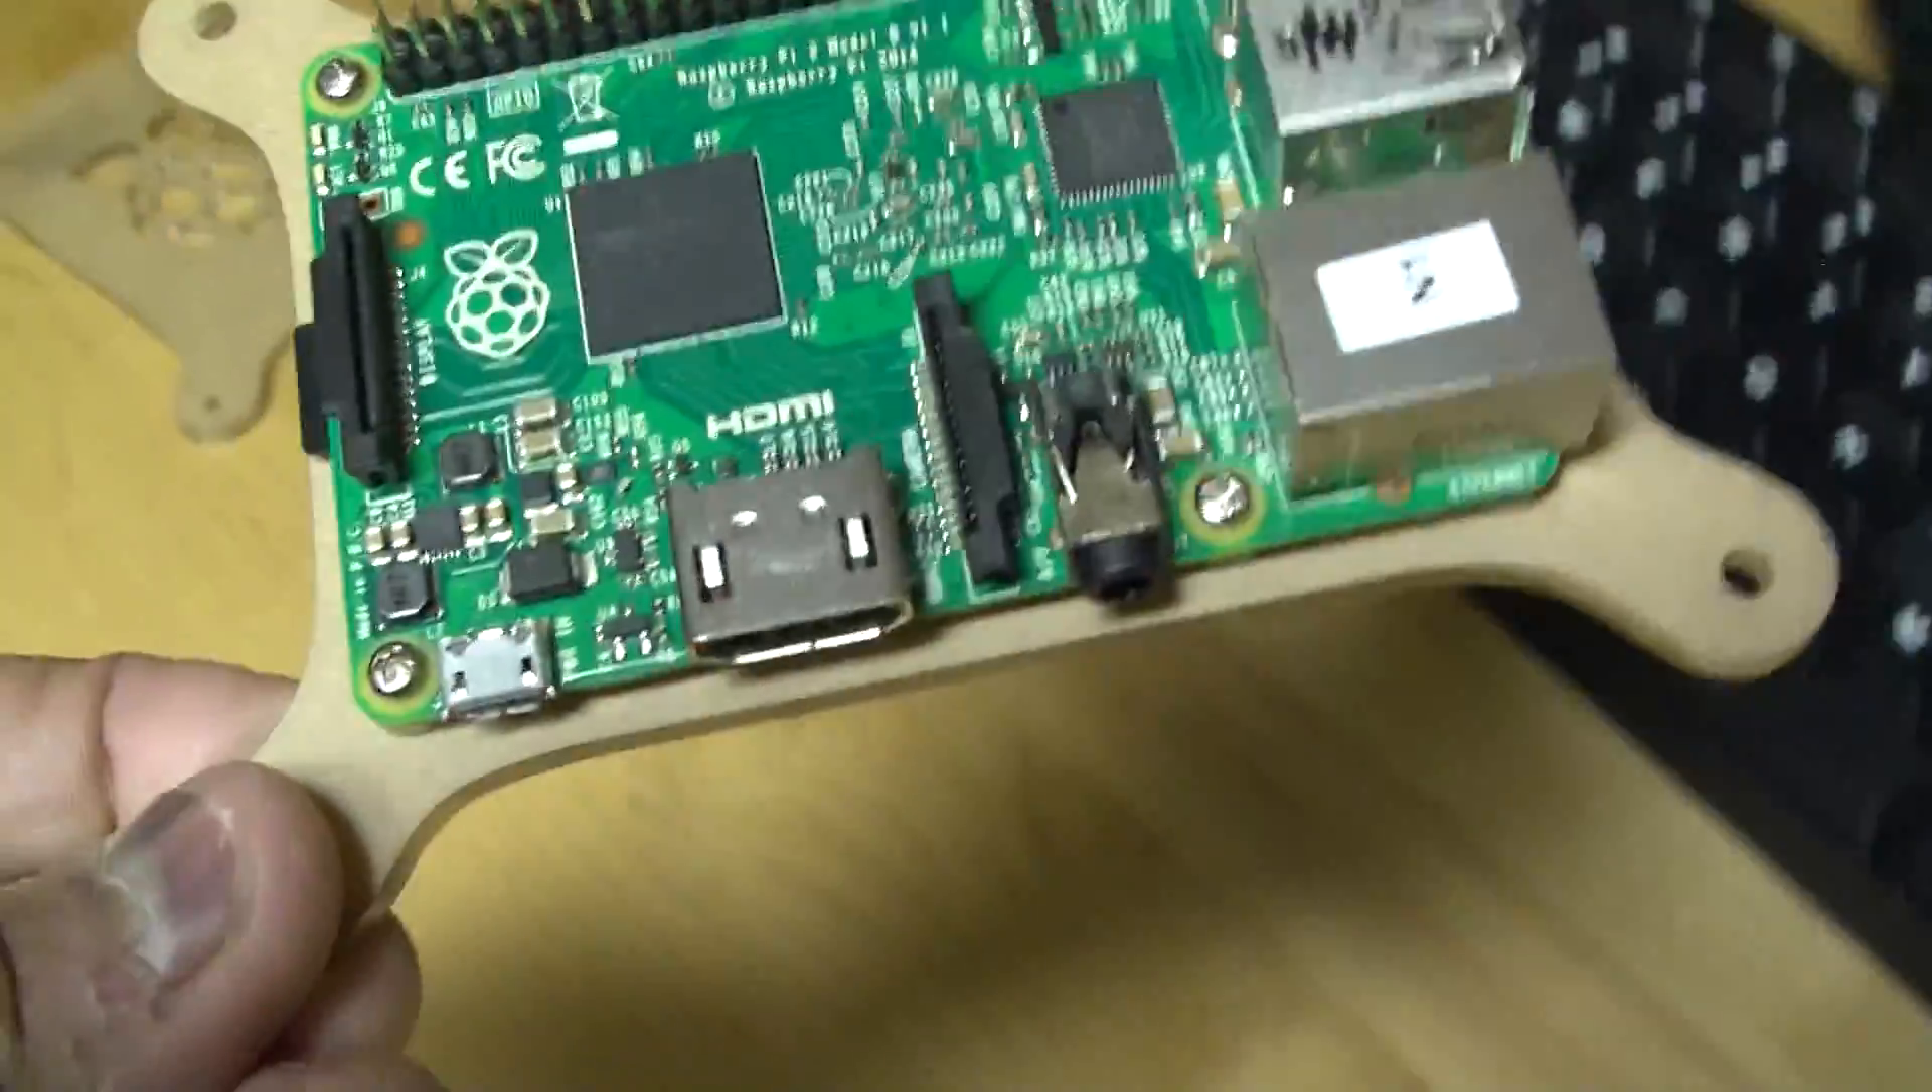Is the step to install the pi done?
Yes.